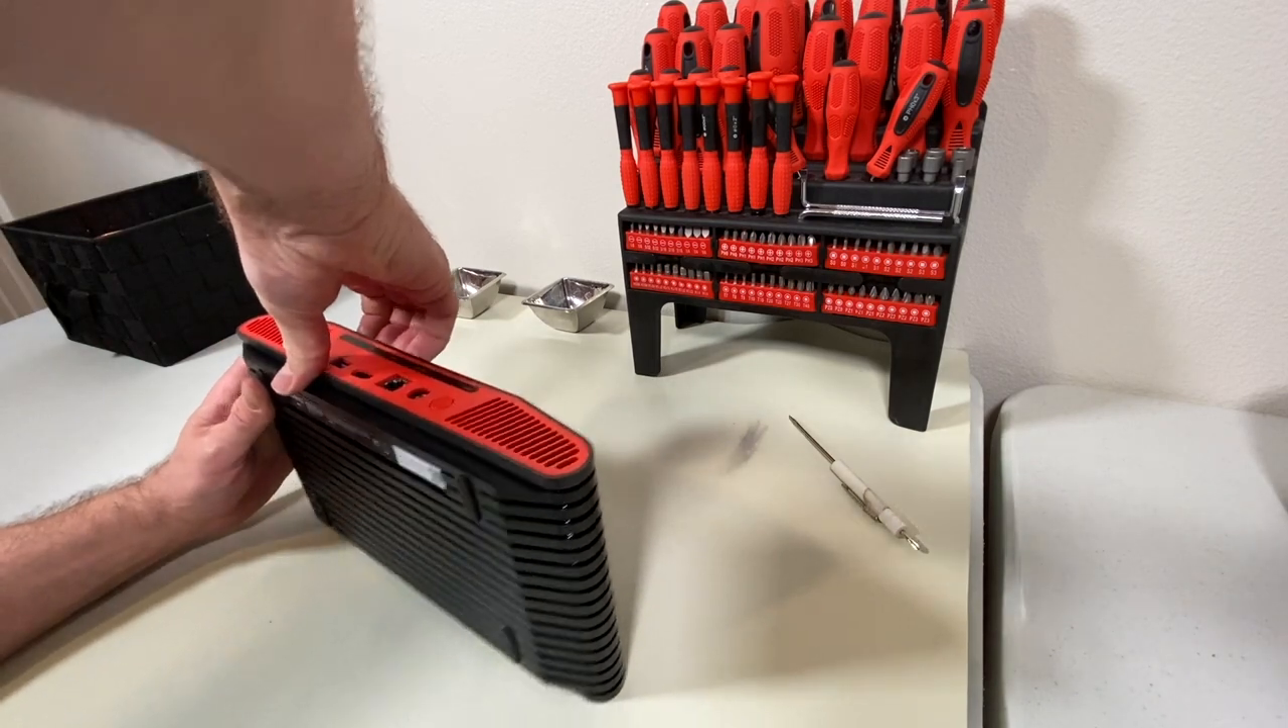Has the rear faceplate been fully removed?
No.